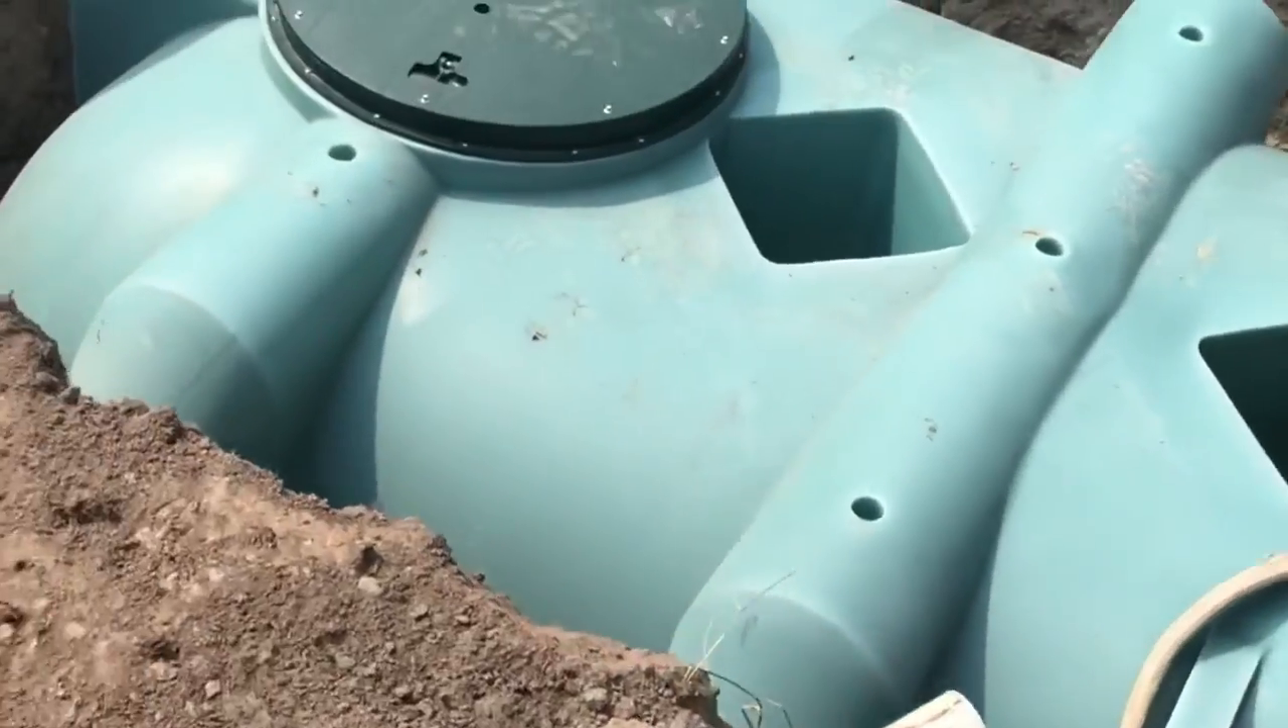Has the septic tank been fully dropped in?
Yes.